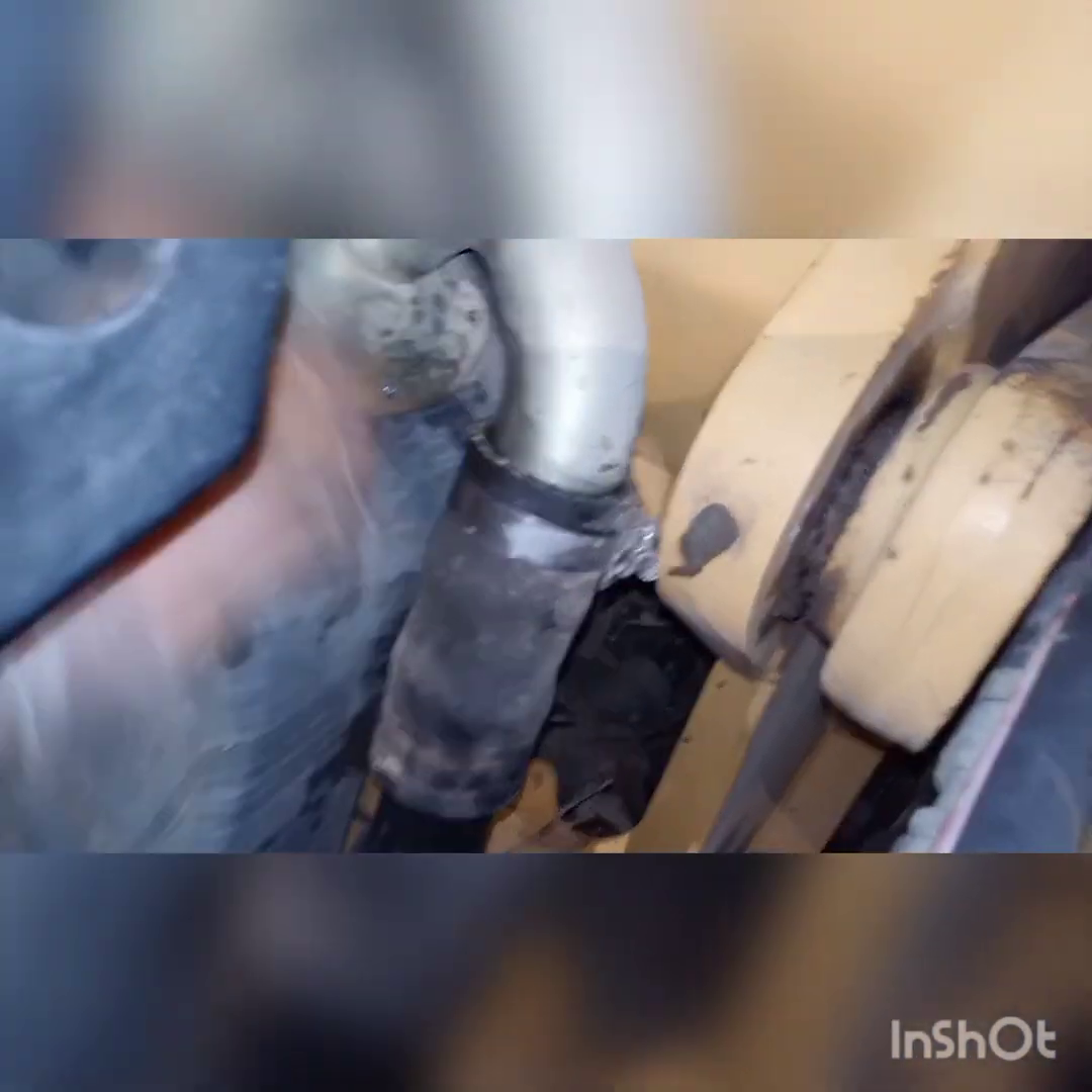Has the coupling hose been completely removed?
No.